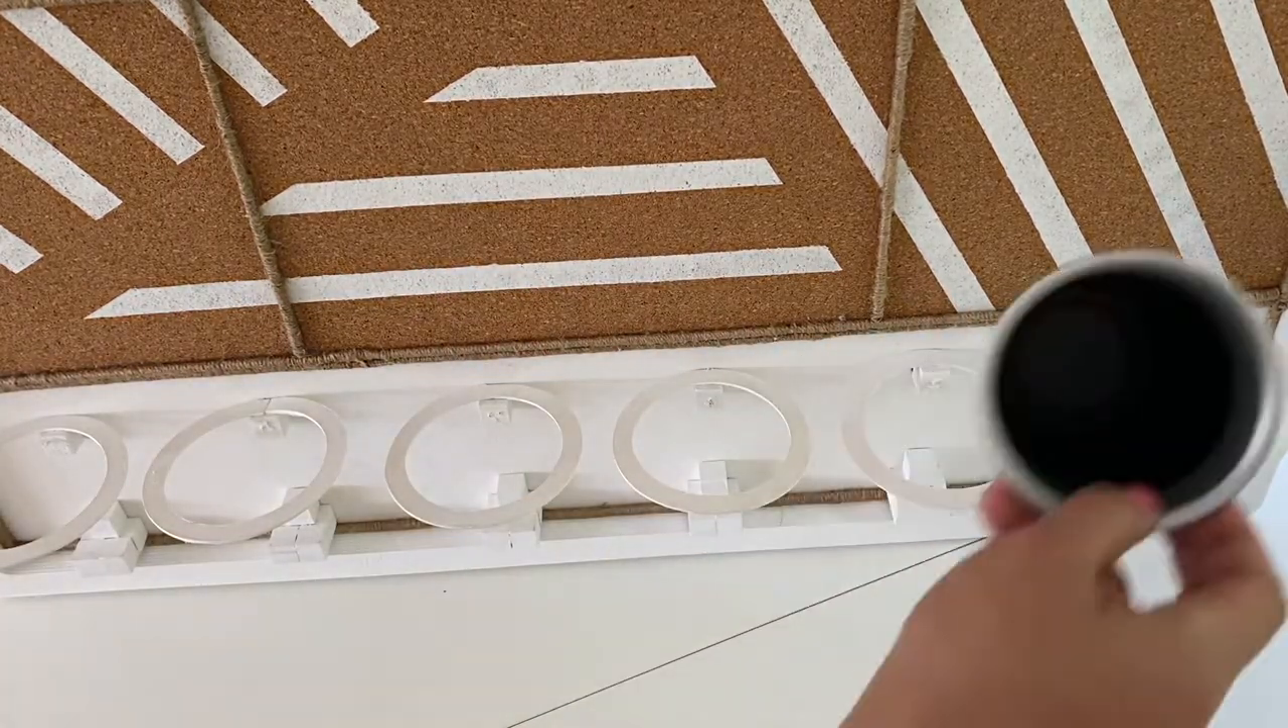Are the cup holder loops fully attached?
Yes.